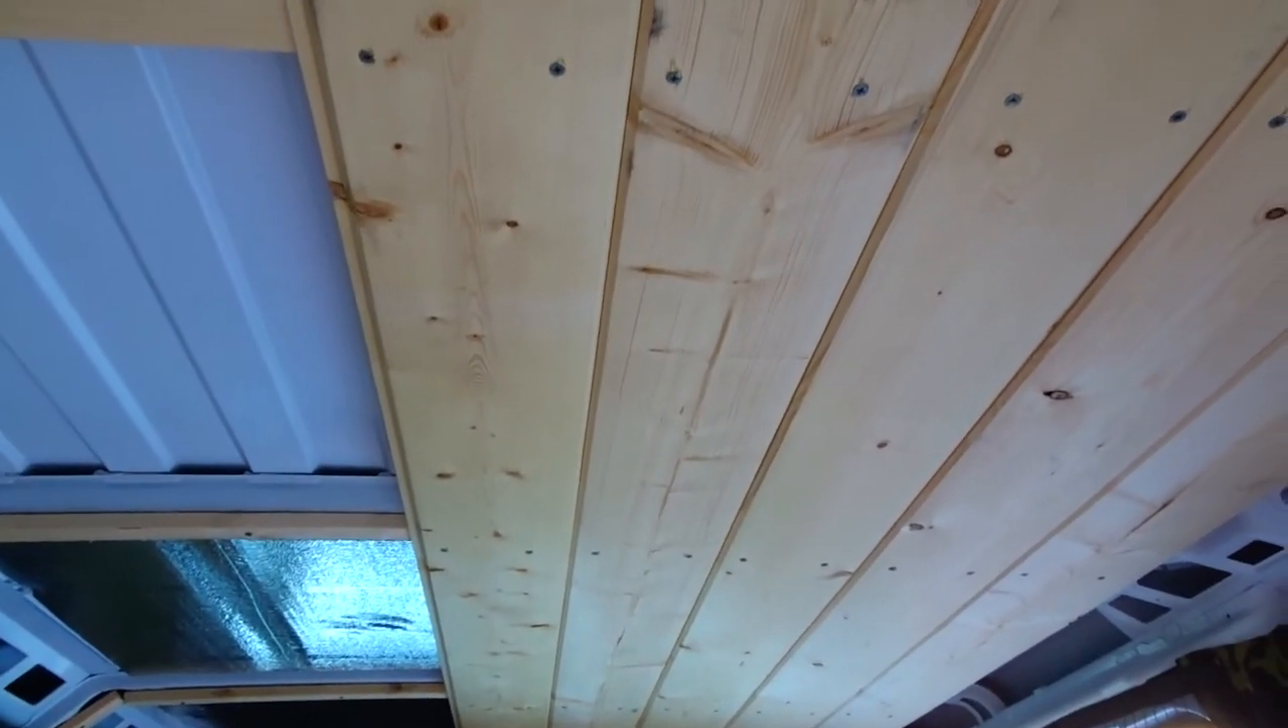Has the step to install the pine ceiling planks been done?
No.